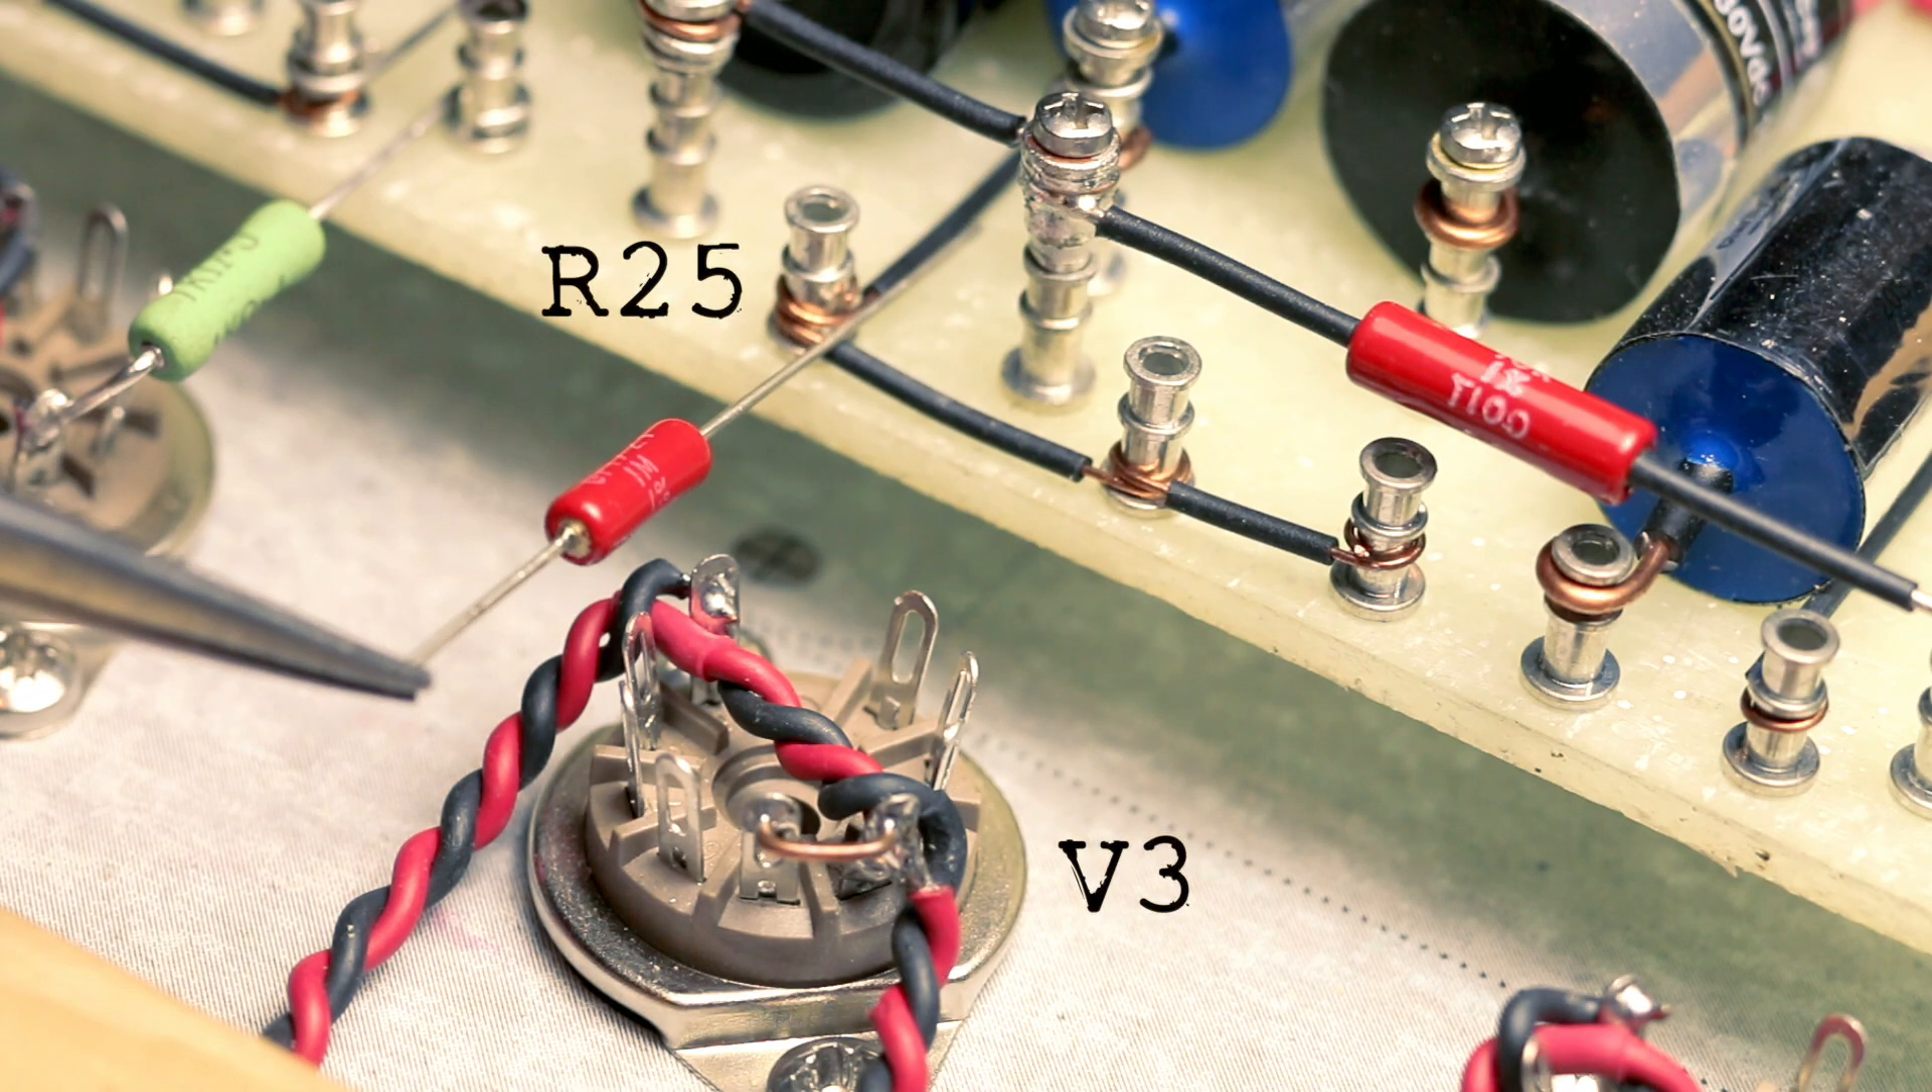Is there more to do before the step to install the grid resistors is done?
Yes.